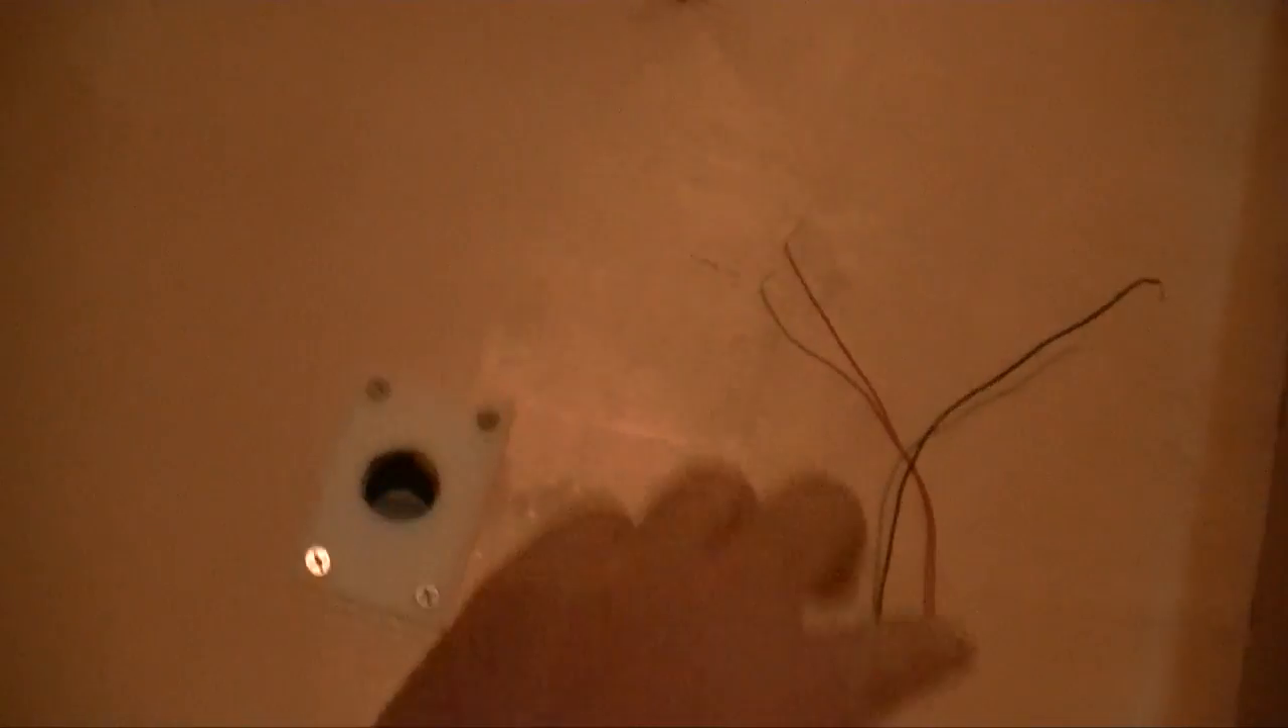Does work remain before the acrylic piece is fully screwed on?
No.